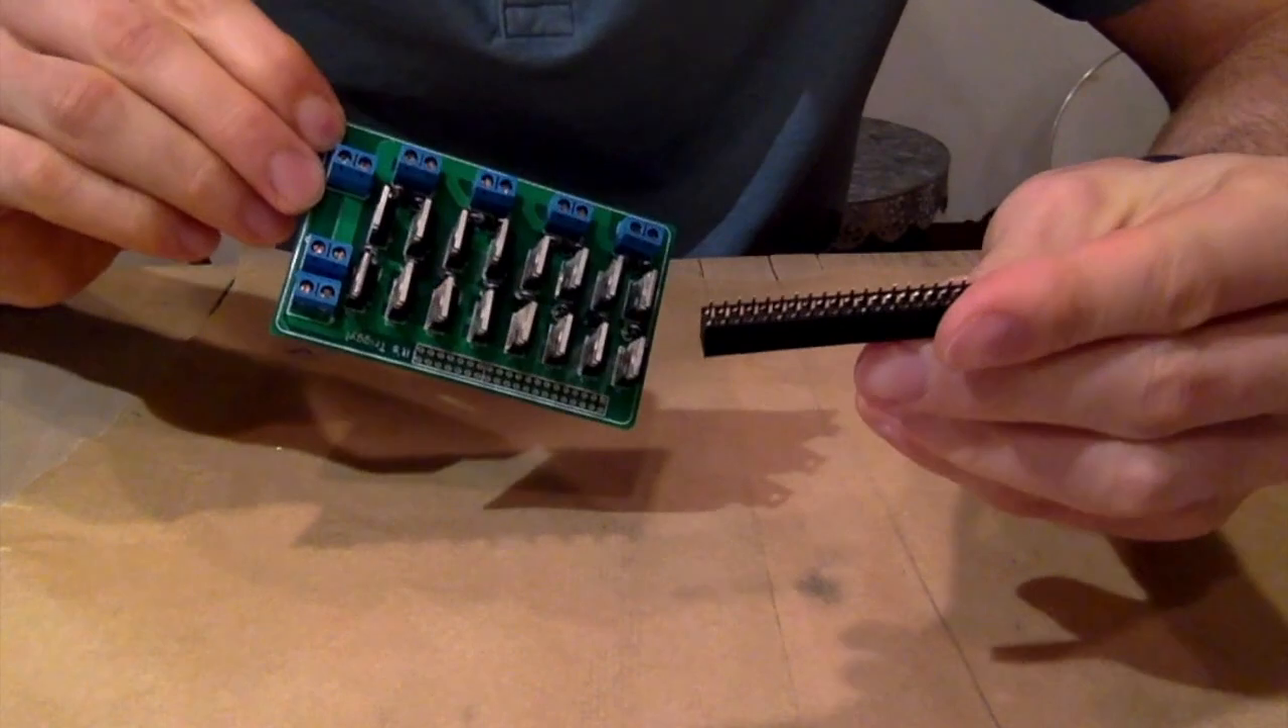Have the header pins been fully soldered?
No.